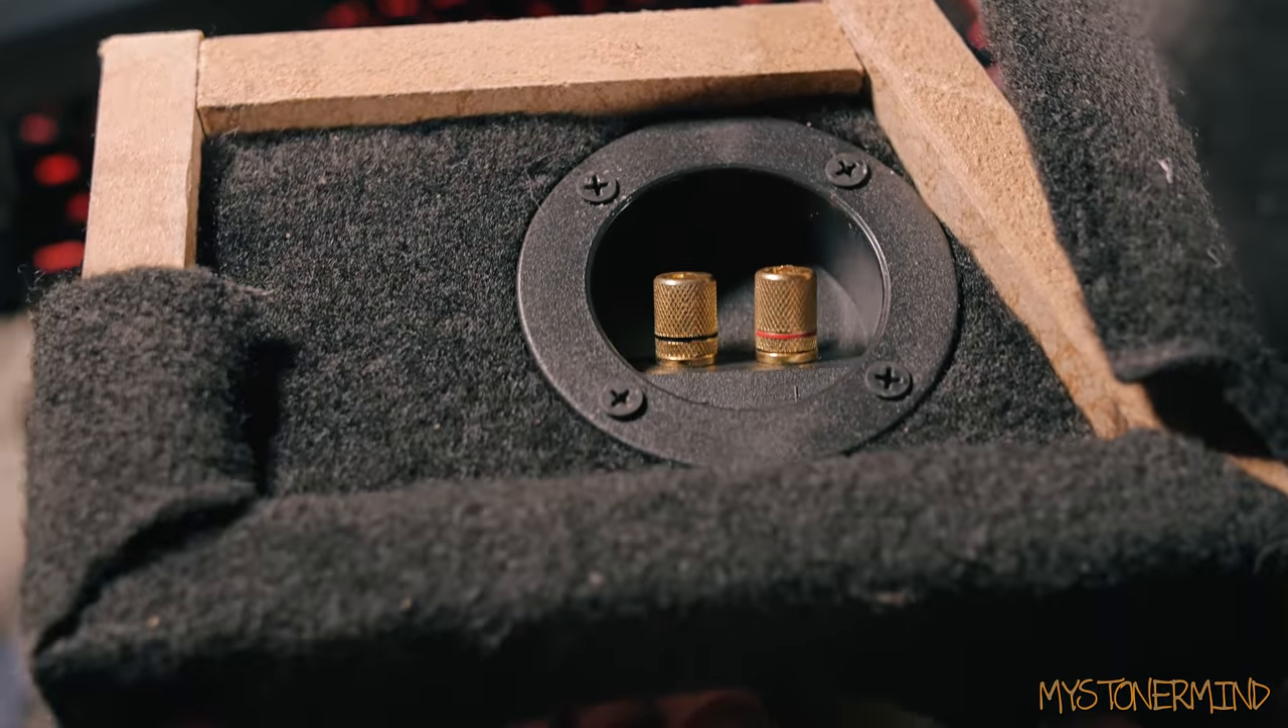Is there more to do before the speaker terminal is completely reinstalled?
No.